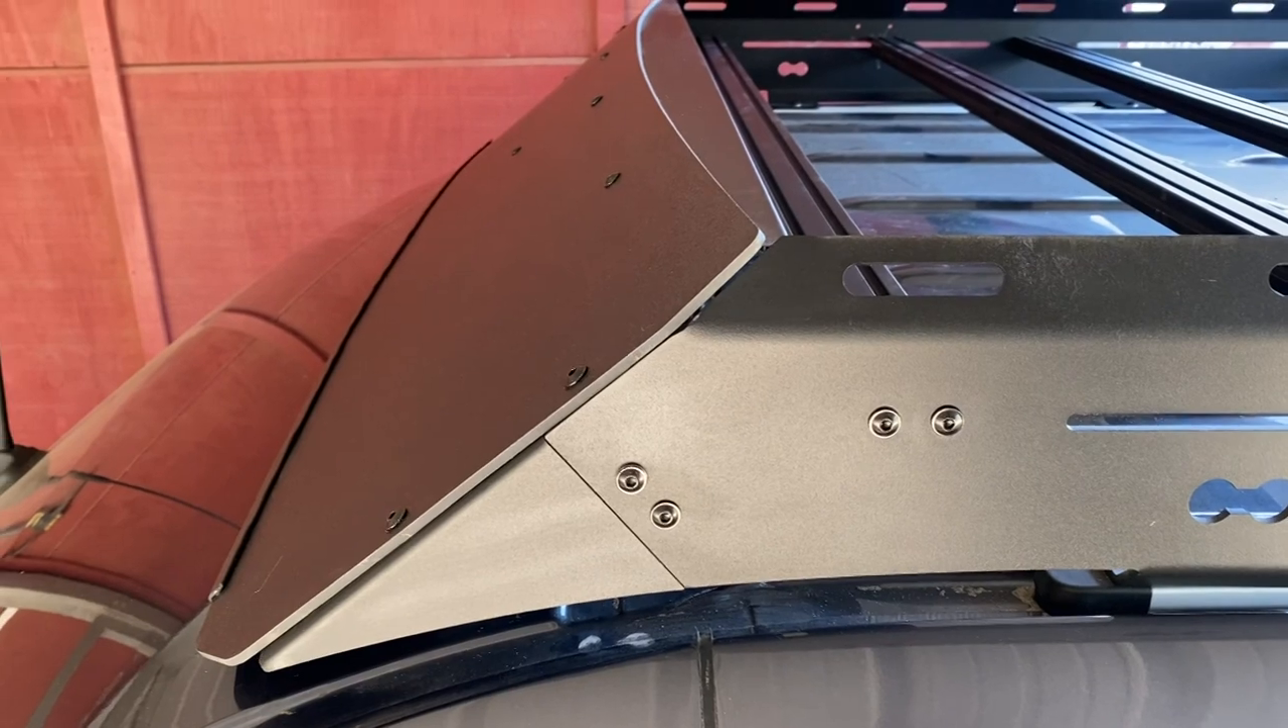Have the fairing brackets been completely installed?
Yes.